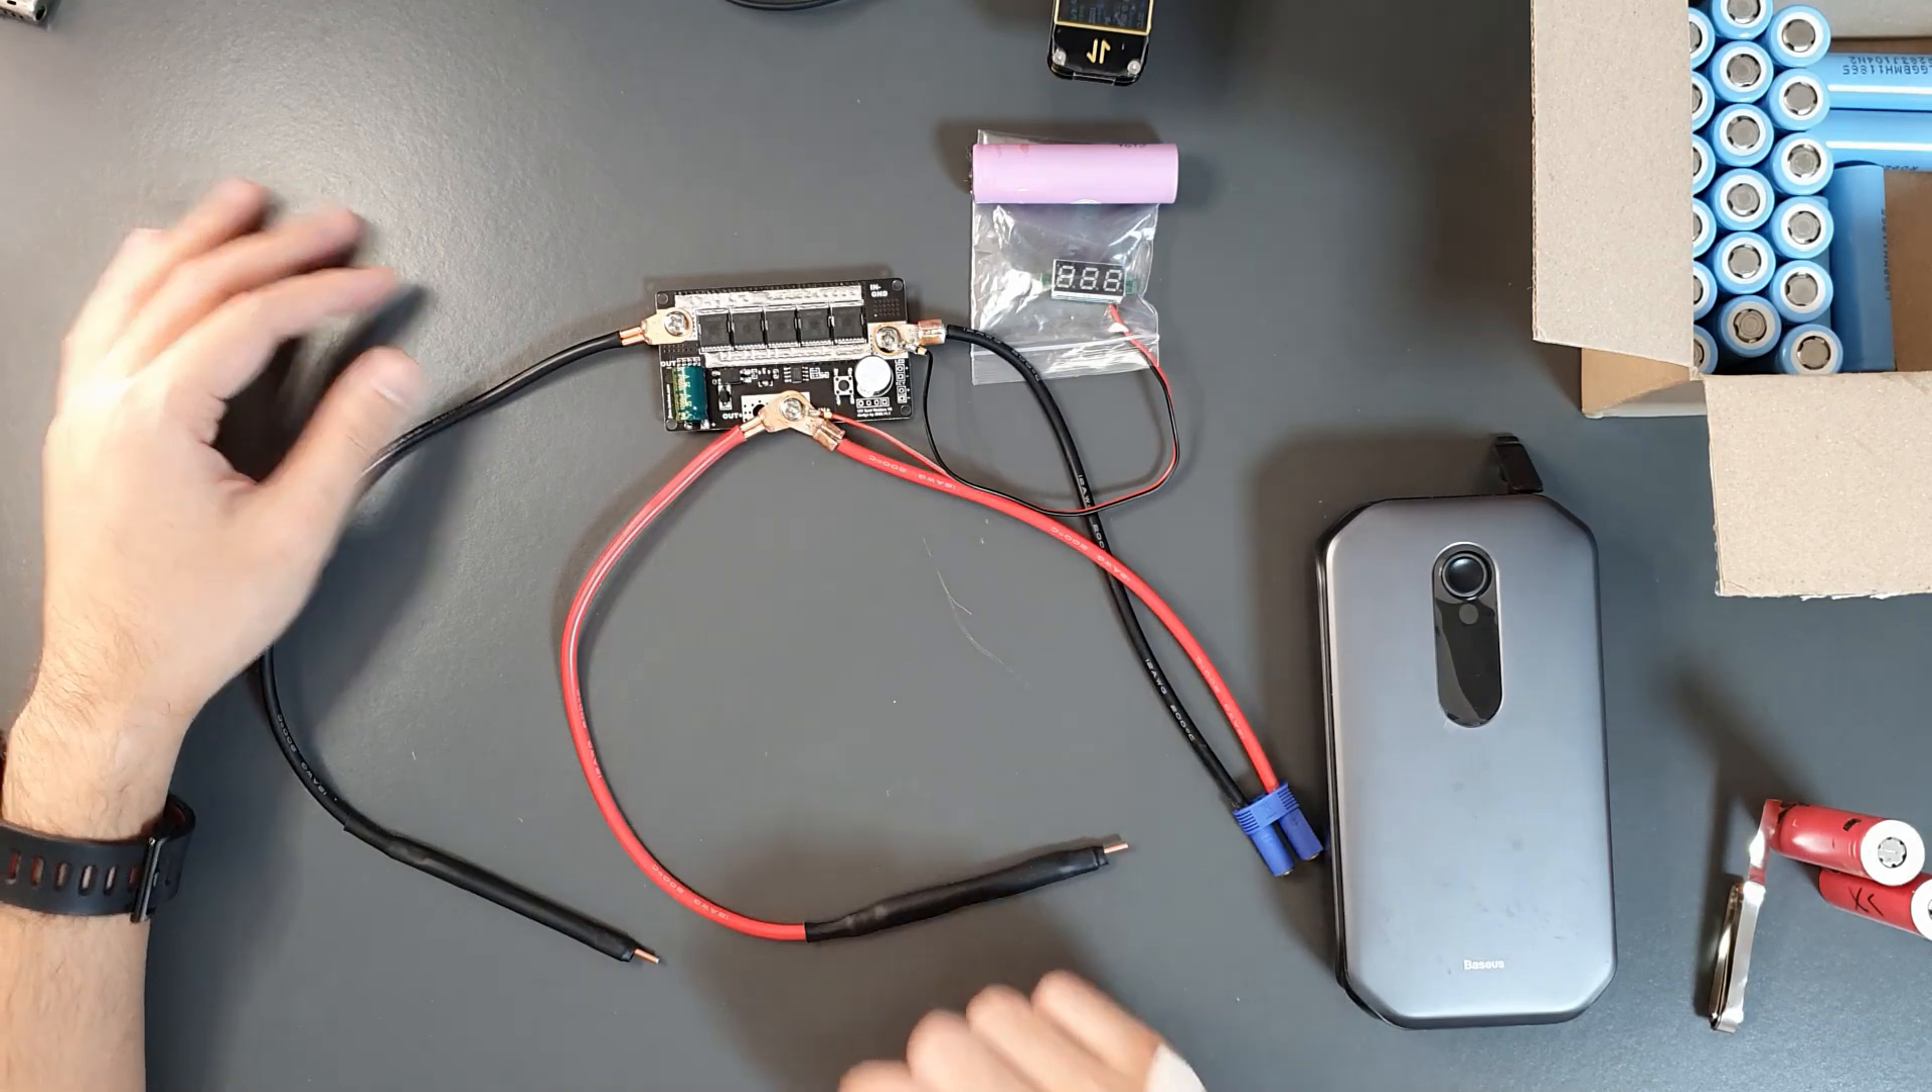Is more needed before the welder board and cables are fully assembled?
No.